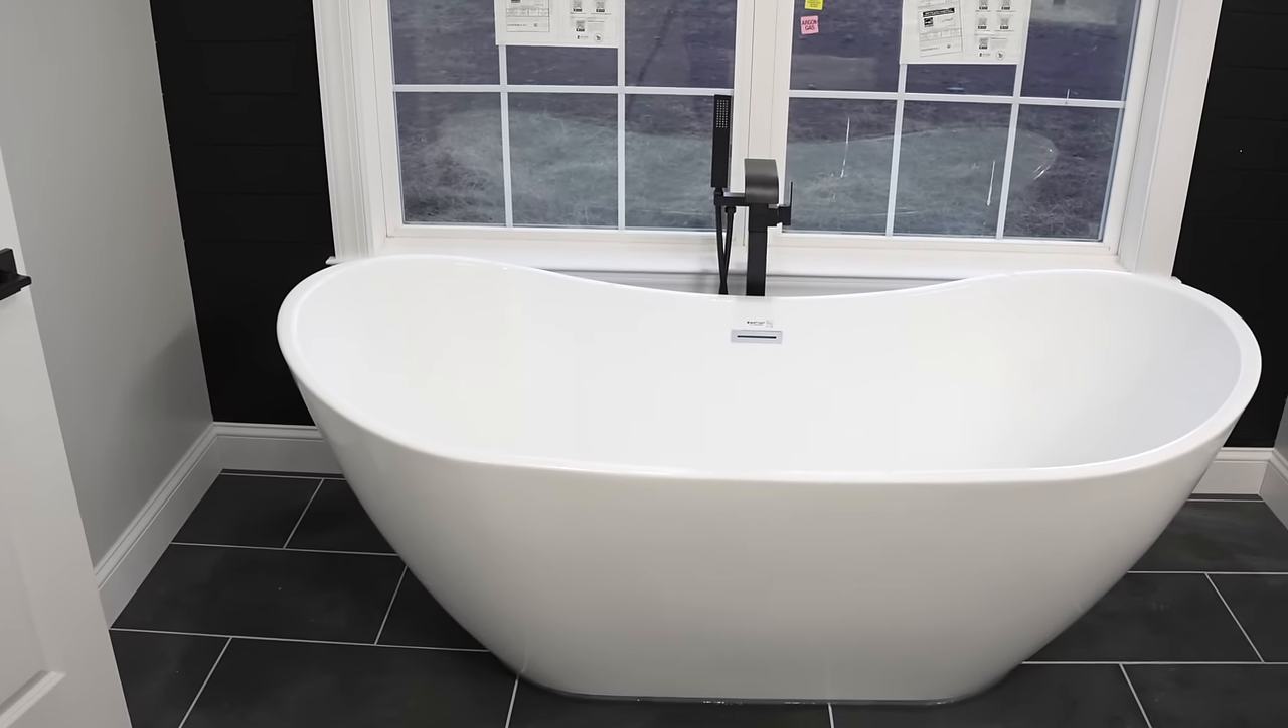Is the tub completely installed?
Yes.